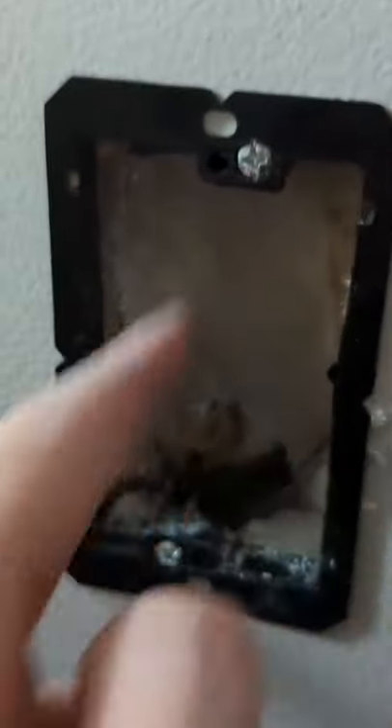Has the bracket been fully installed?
Yes.